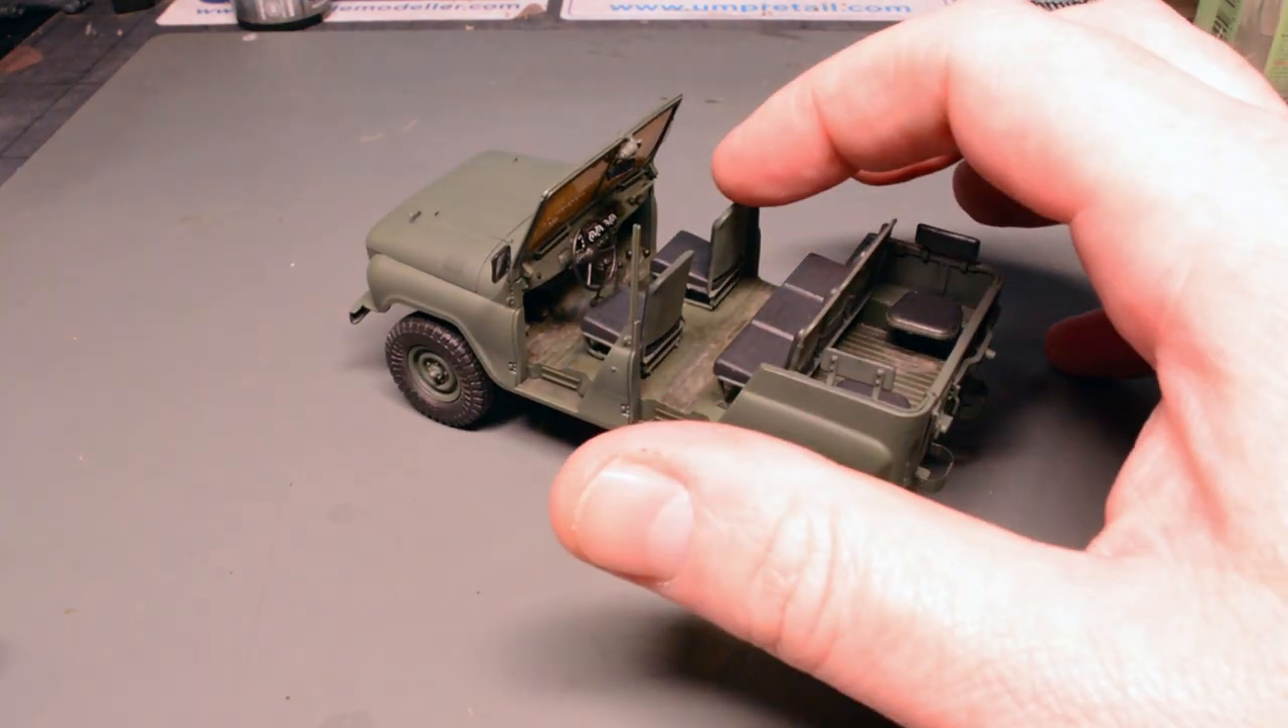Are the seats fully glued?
Yes.